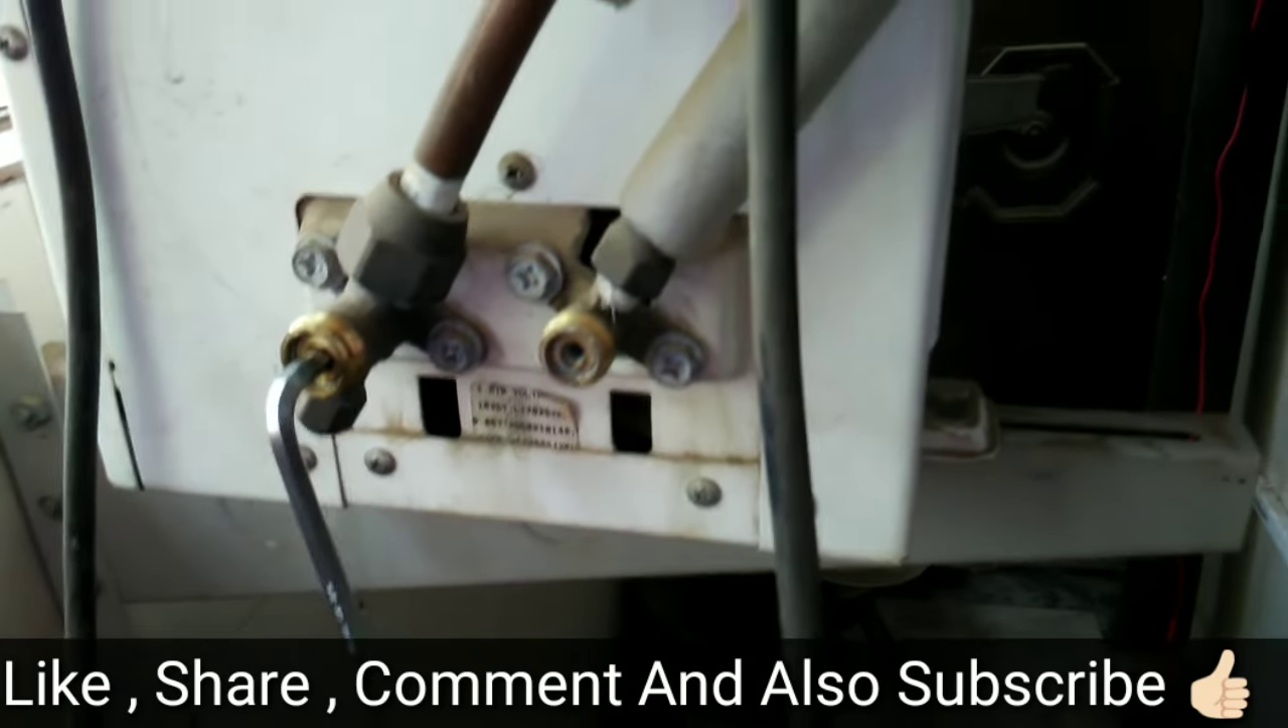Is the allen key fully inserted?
Yes.